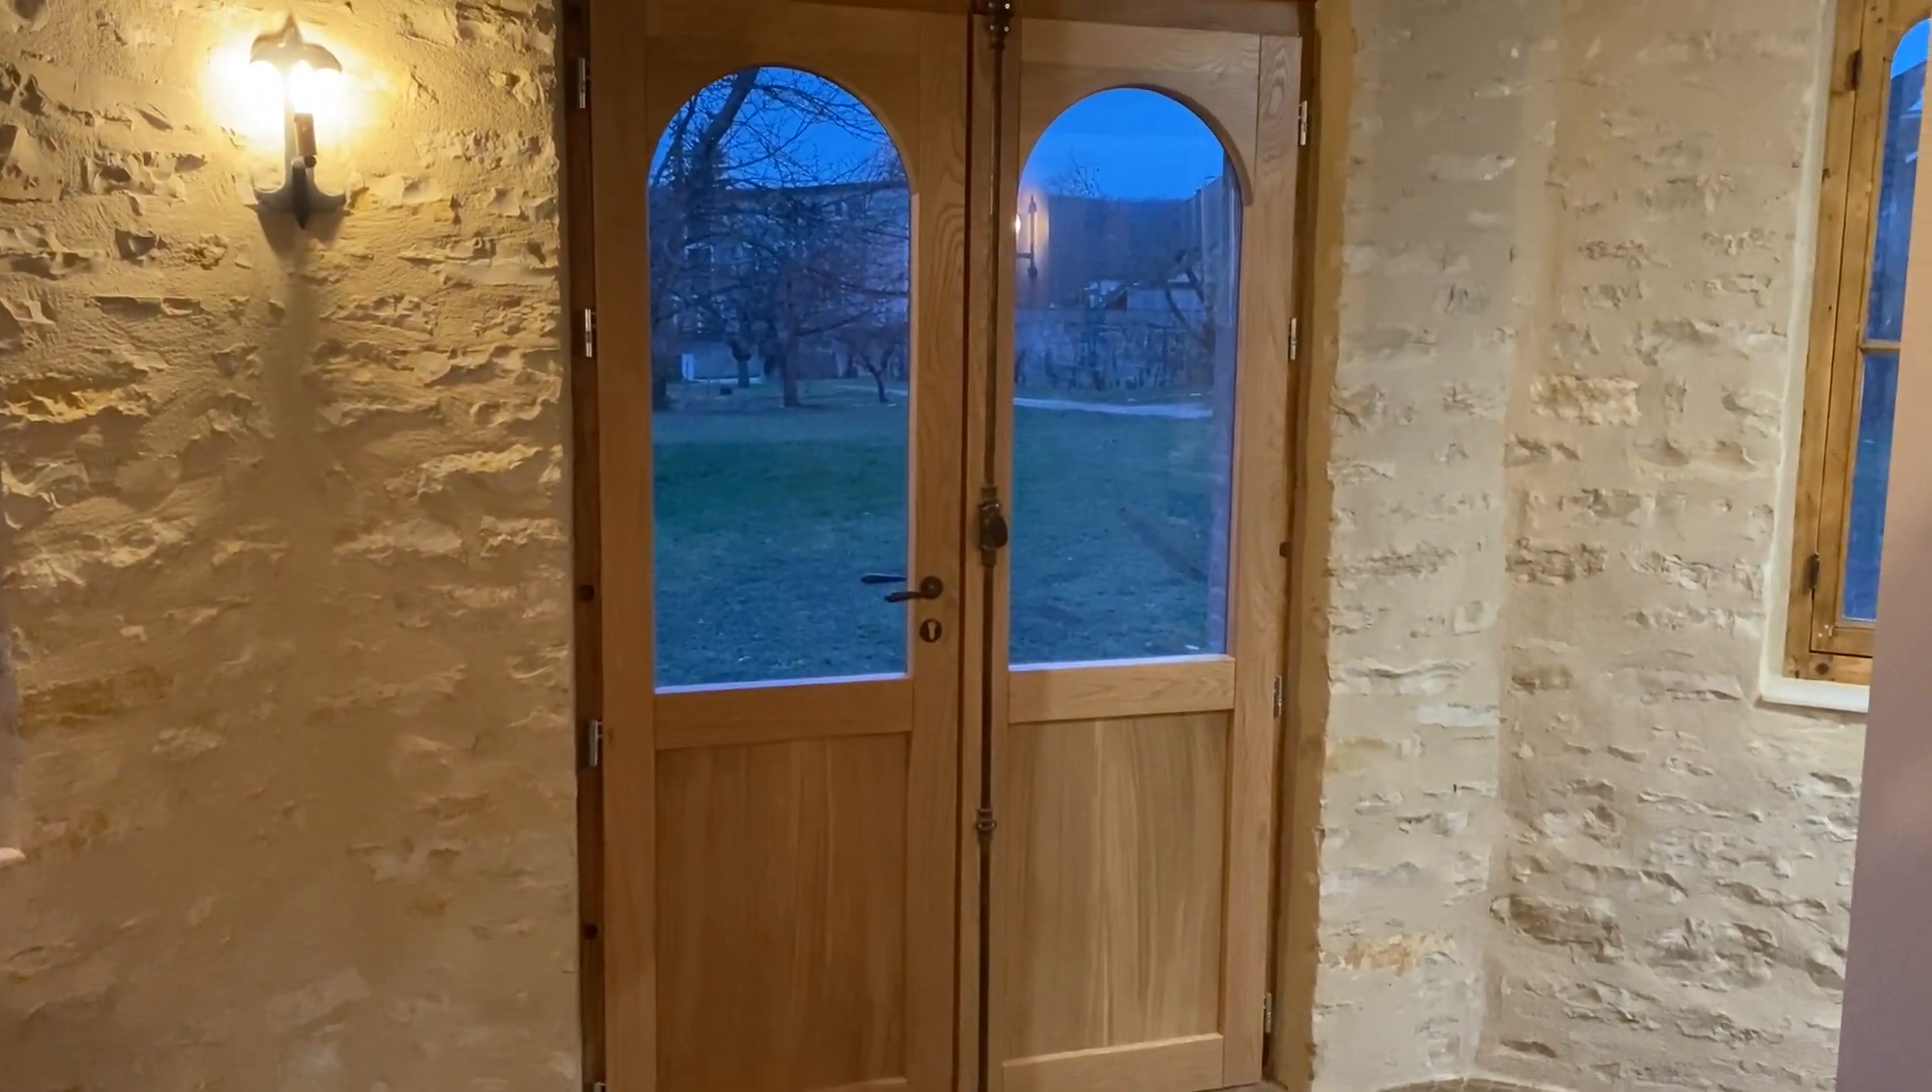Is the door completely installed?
Yes.